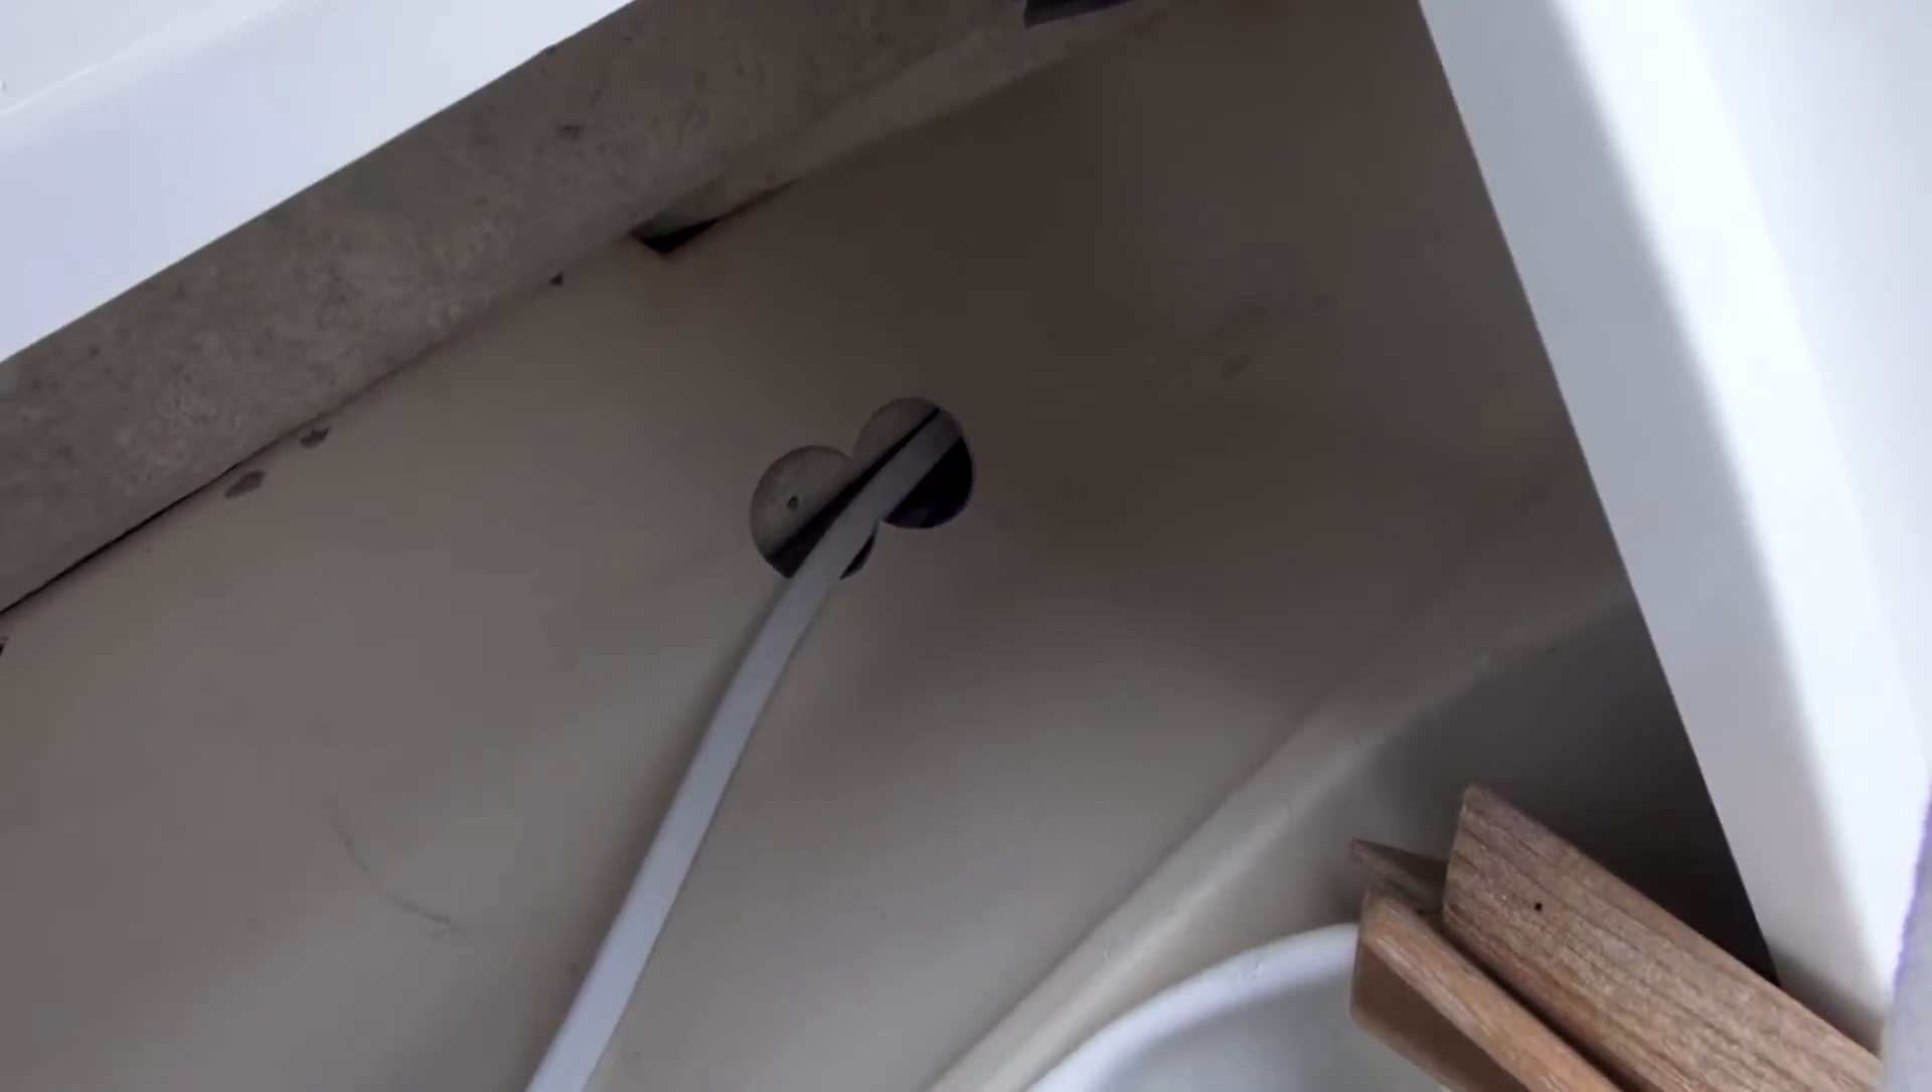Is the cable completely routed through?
Yes.